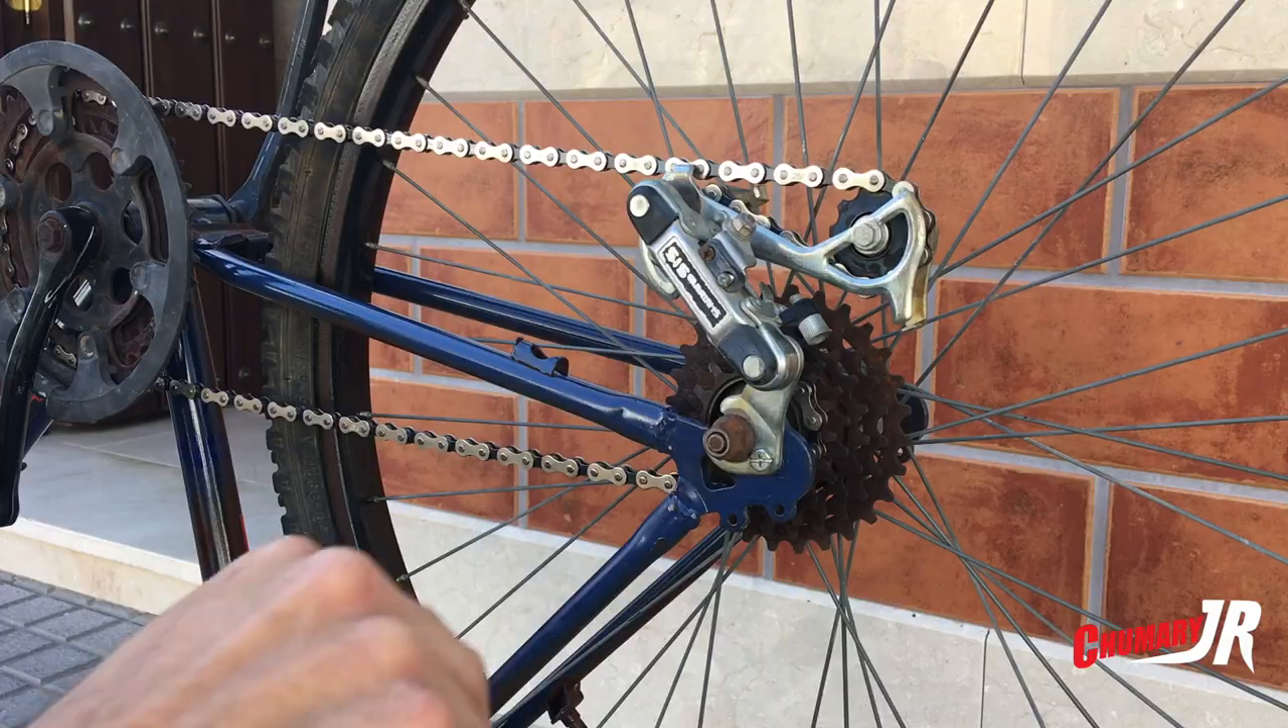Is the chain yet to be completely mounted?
No.